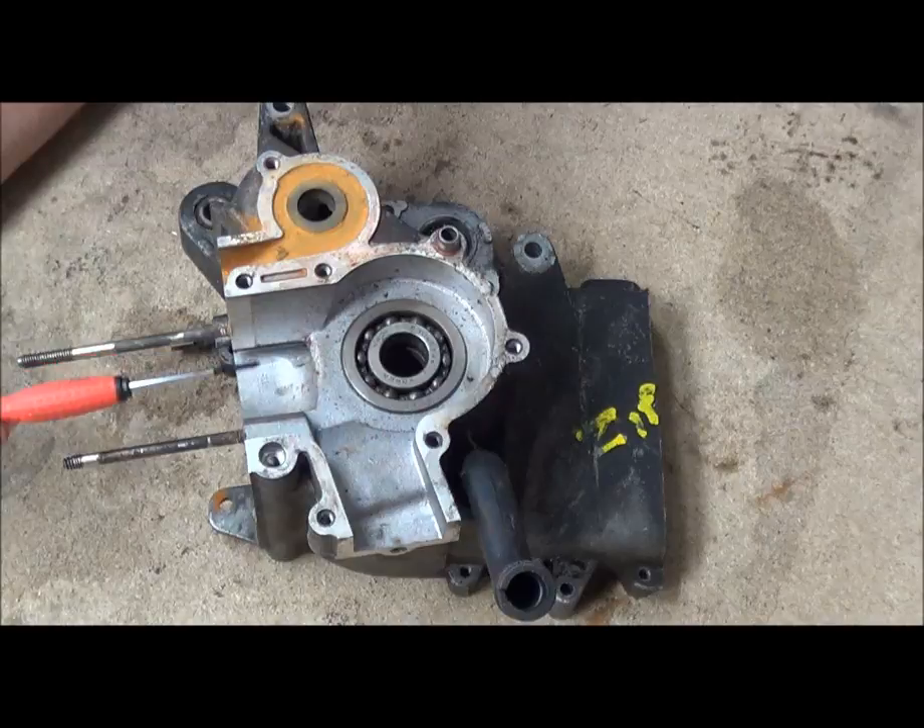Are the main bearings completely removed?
No.